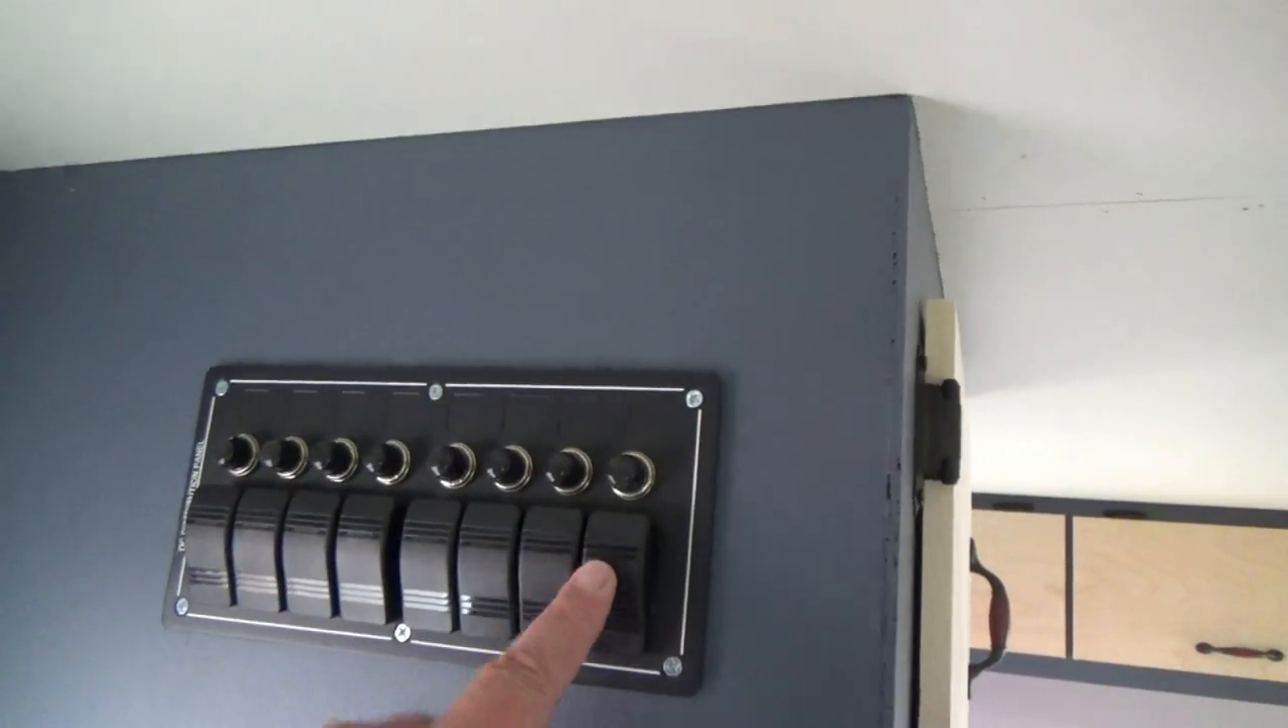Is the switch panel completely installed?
Yes.